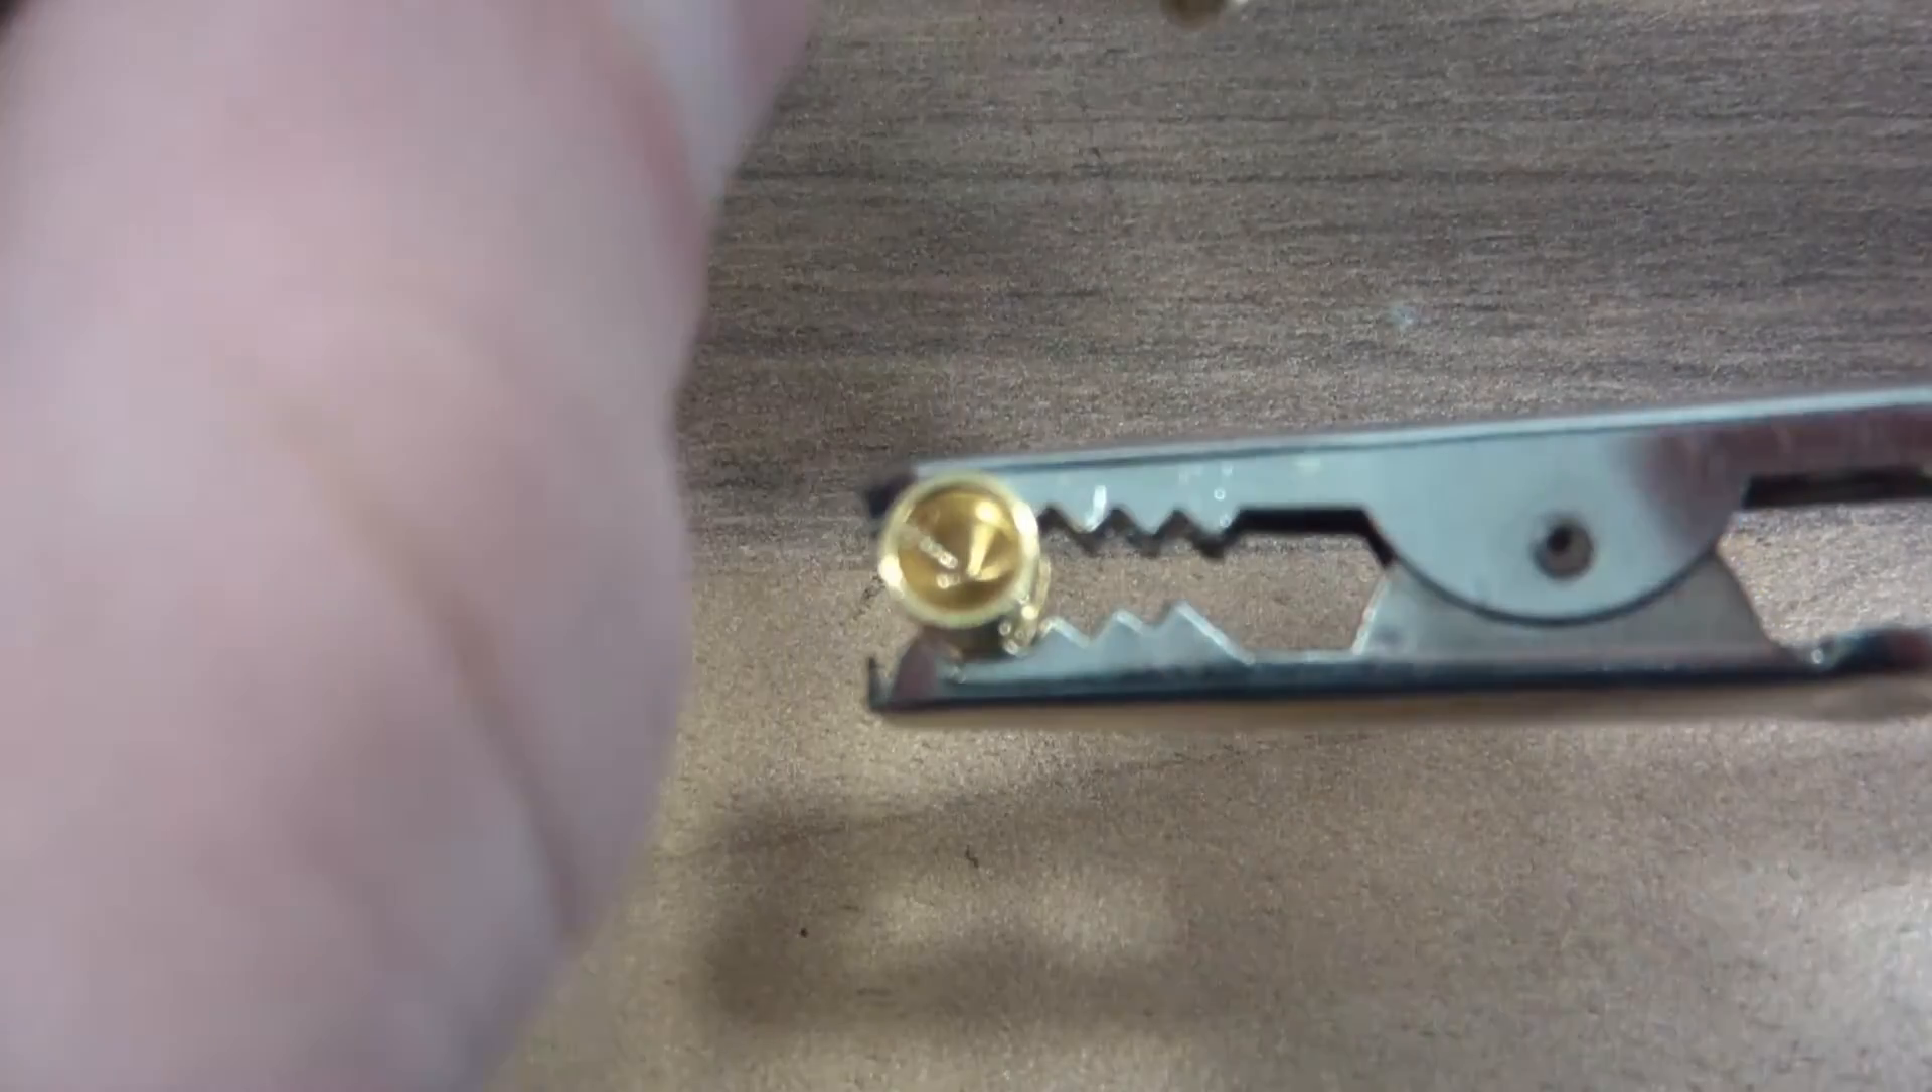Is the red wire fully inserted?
No.